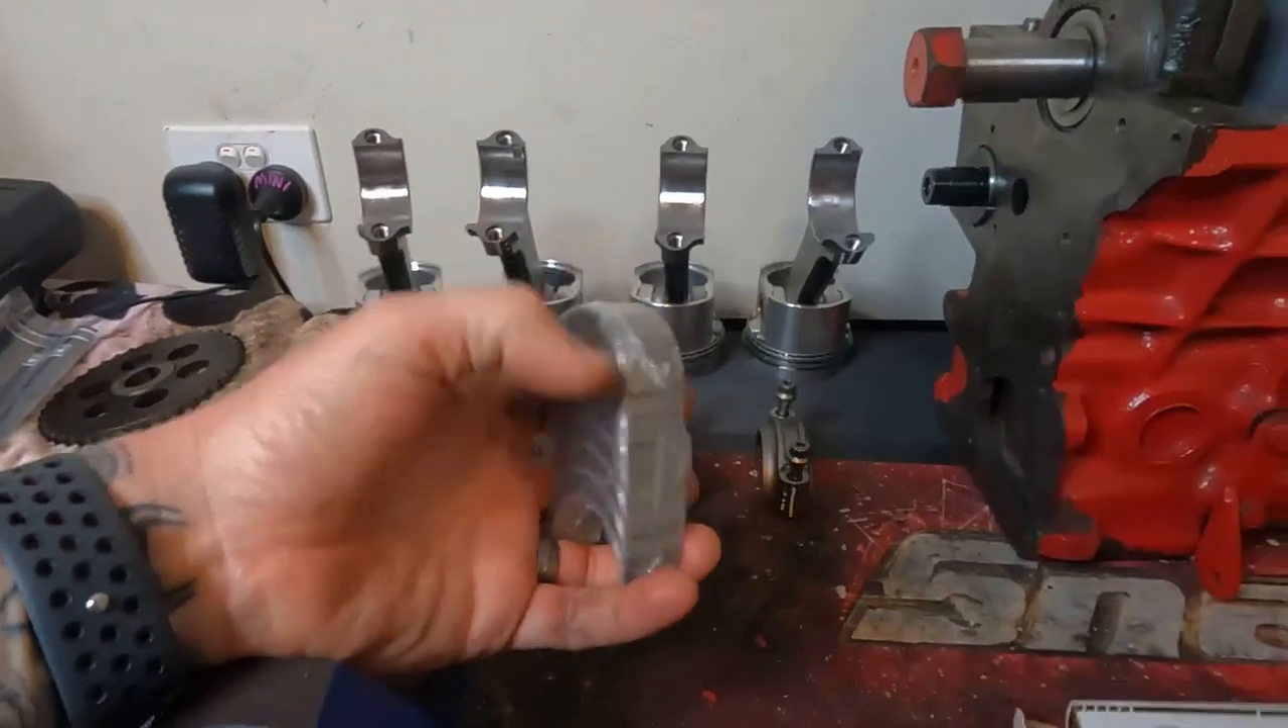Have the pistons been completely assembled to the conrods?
Yes.